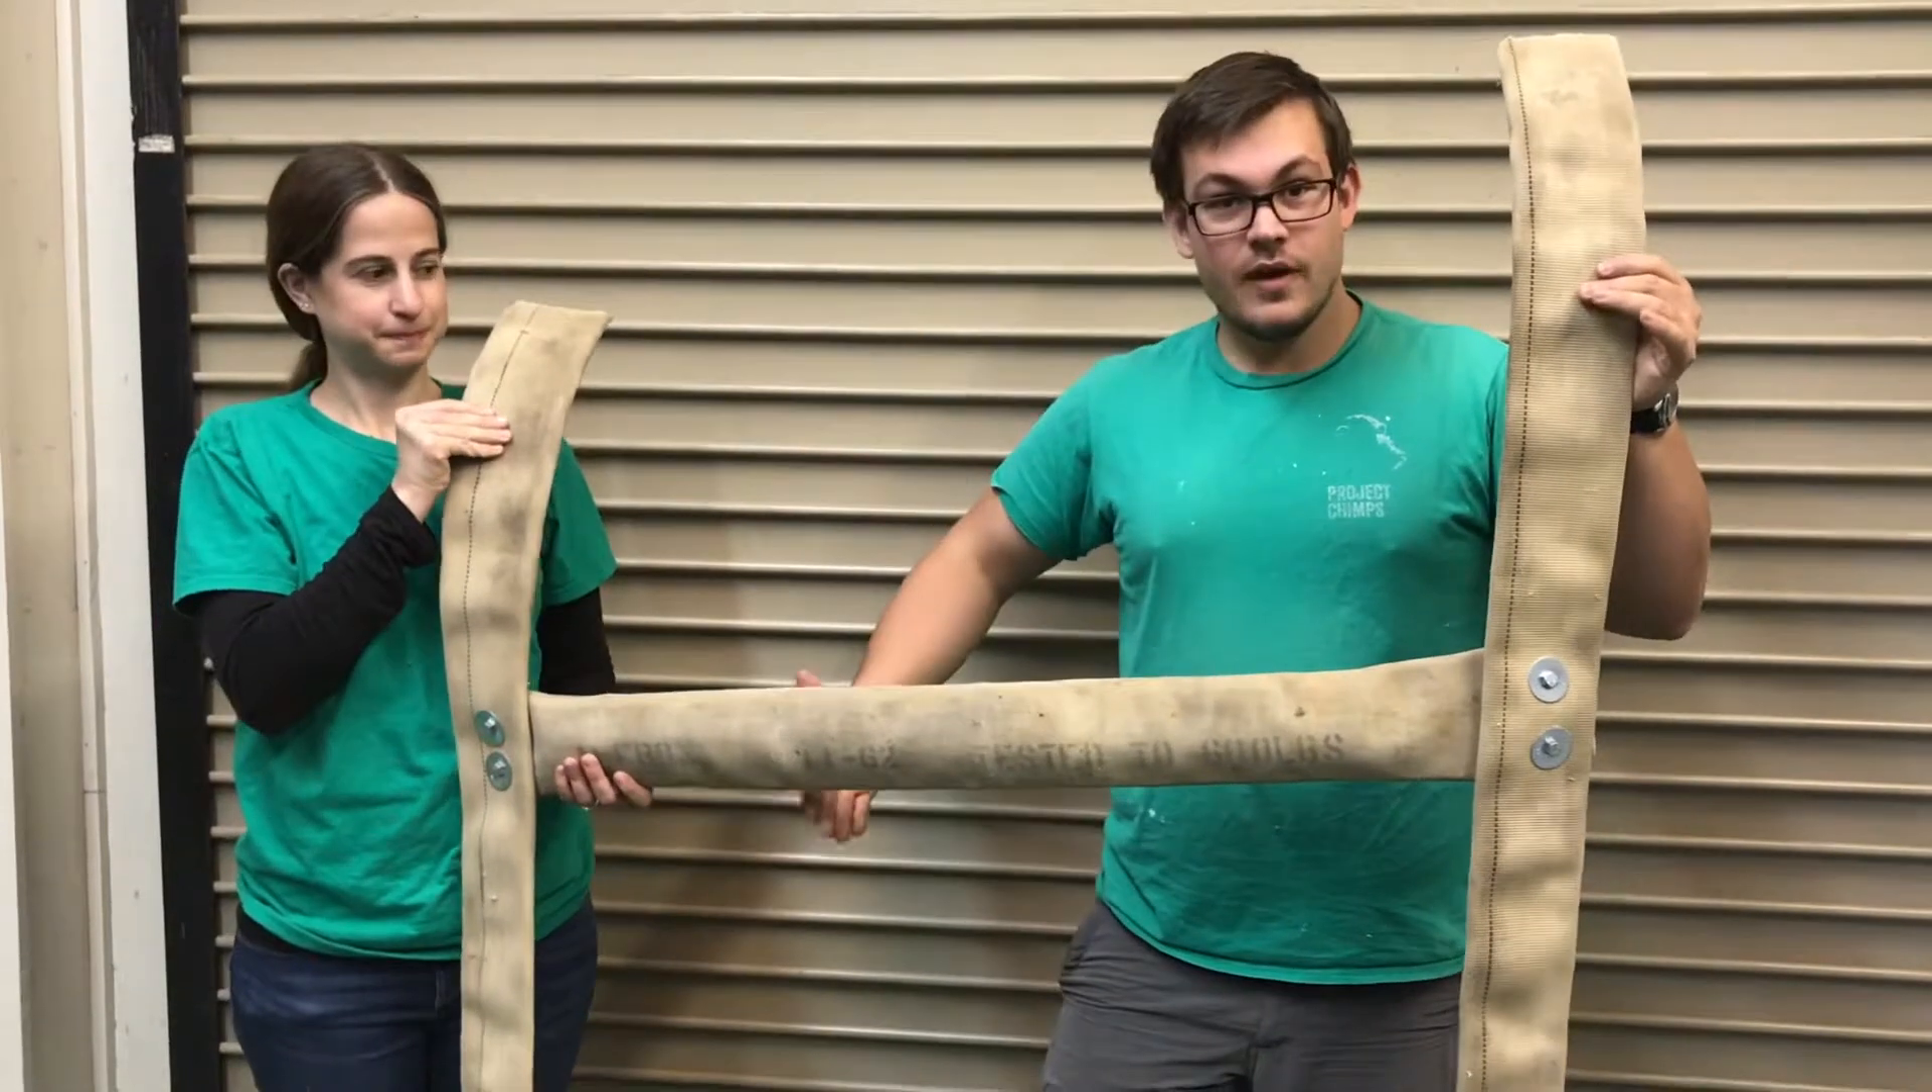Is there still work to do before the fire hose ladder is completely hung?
Yes.